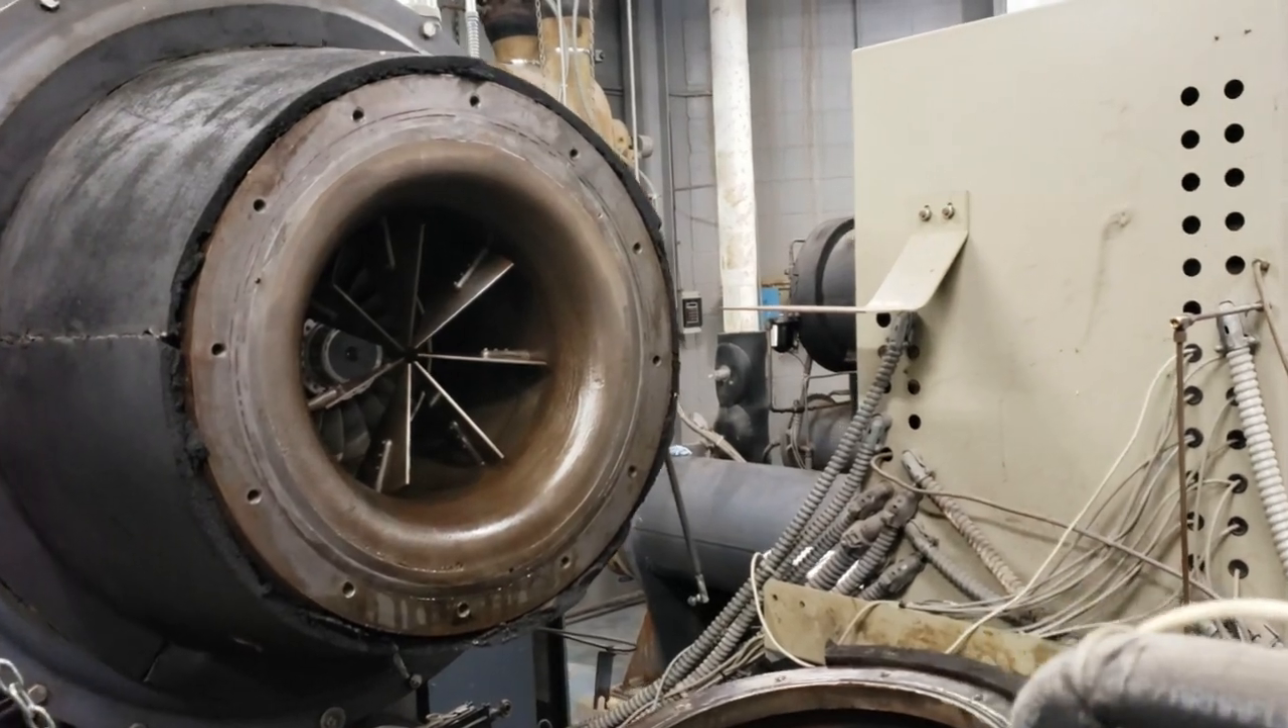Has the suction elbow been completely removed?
Yes.